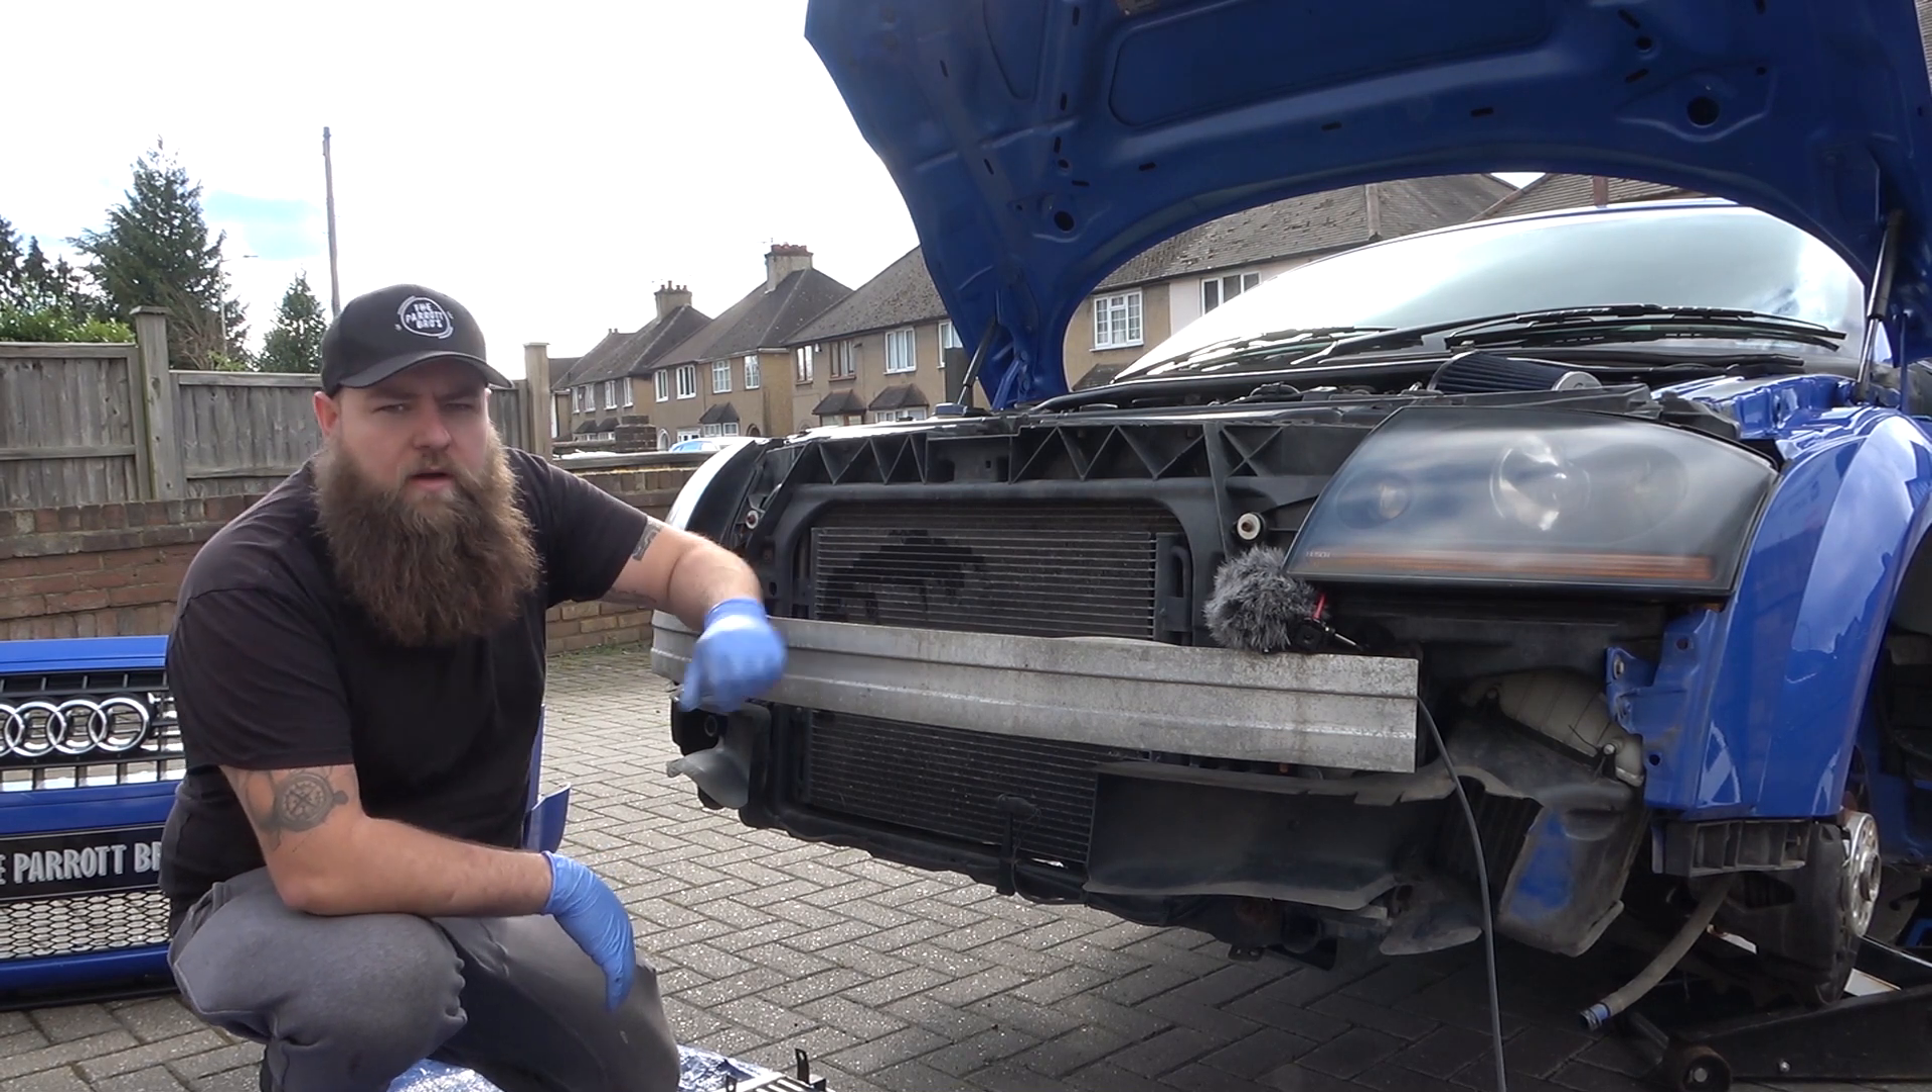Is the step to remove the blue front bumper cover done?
Yes.